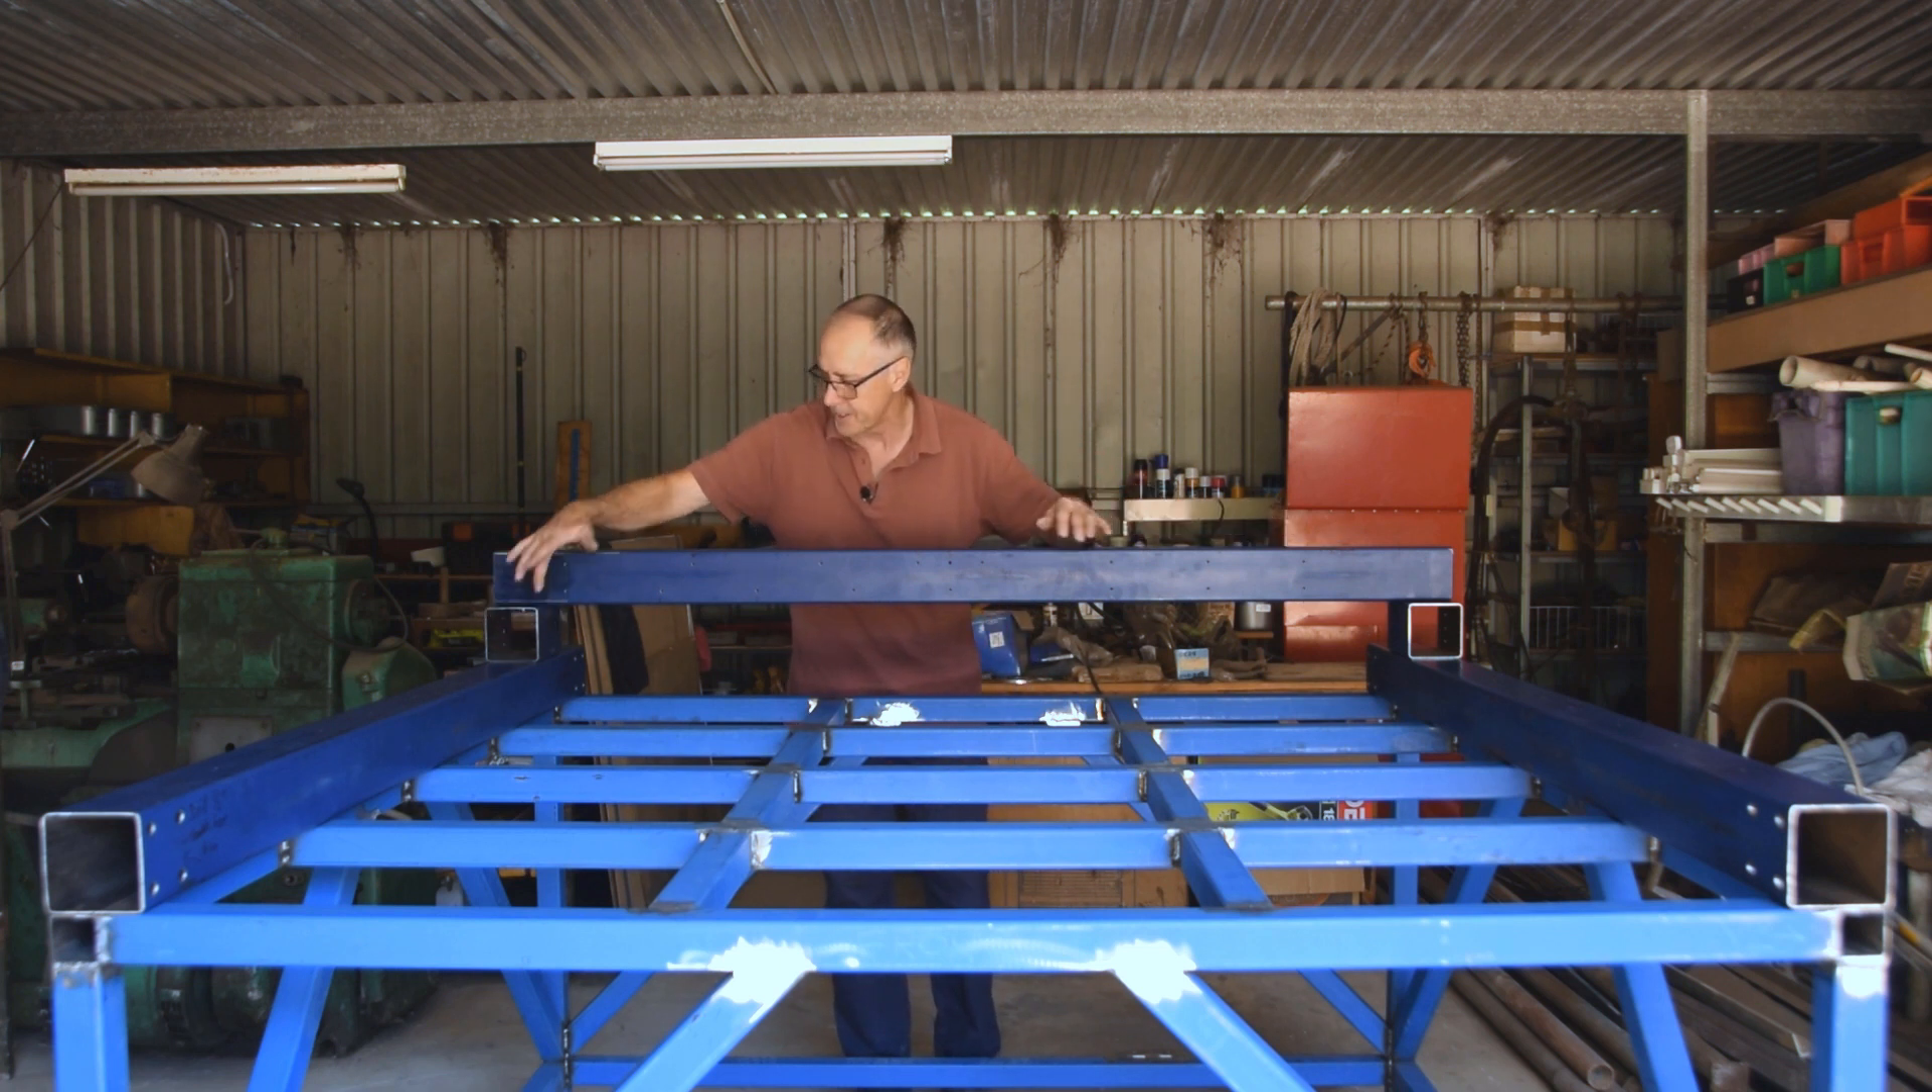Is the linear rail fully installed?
No.